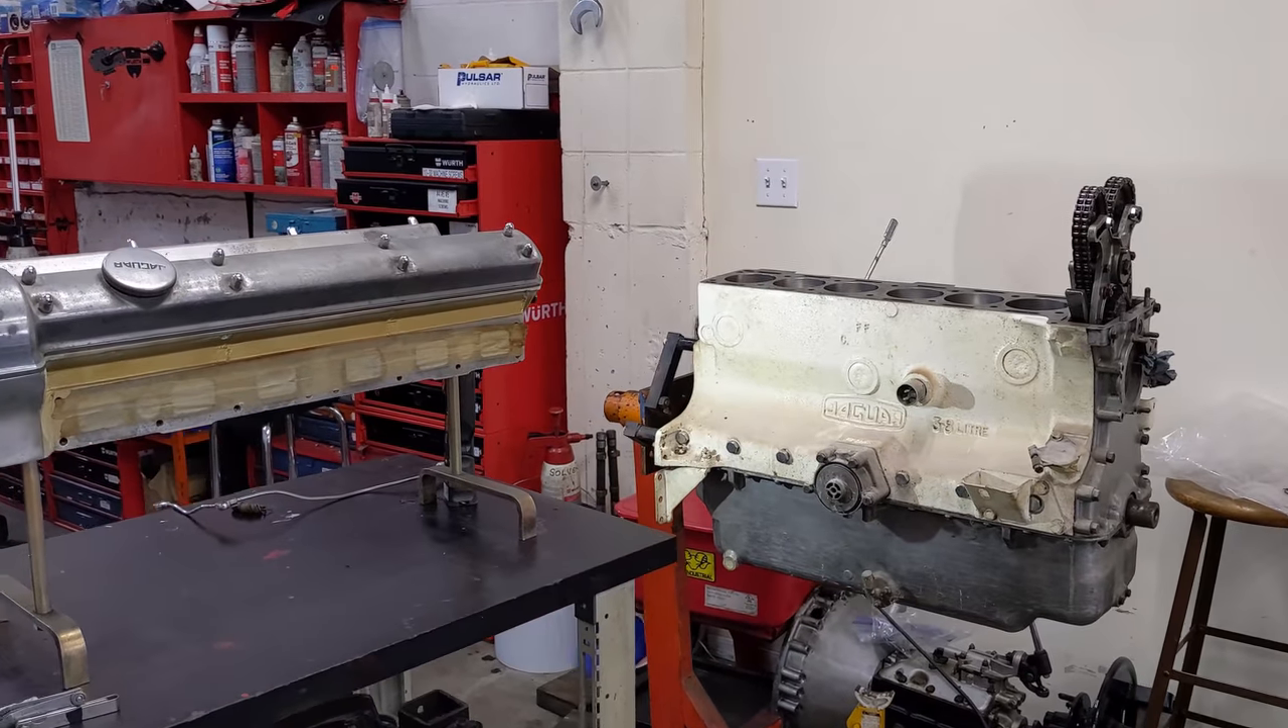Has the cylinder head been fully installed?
No.